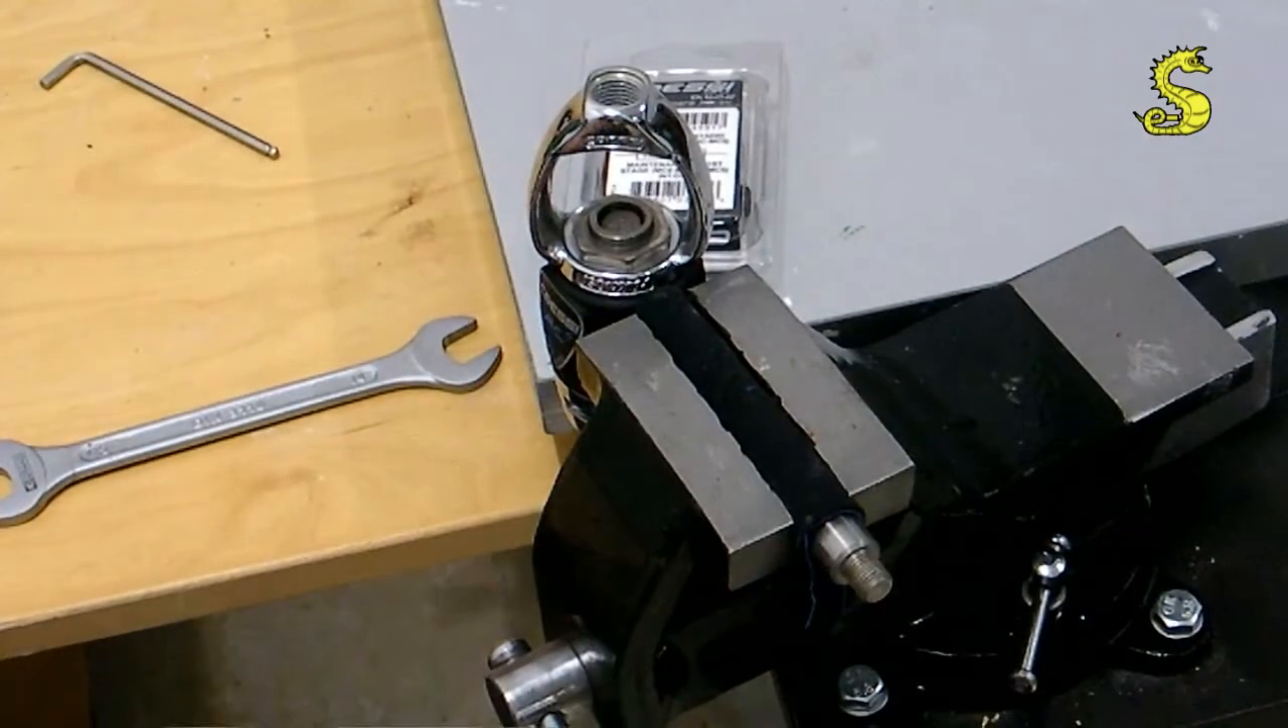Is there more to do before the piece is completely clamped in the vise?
No.